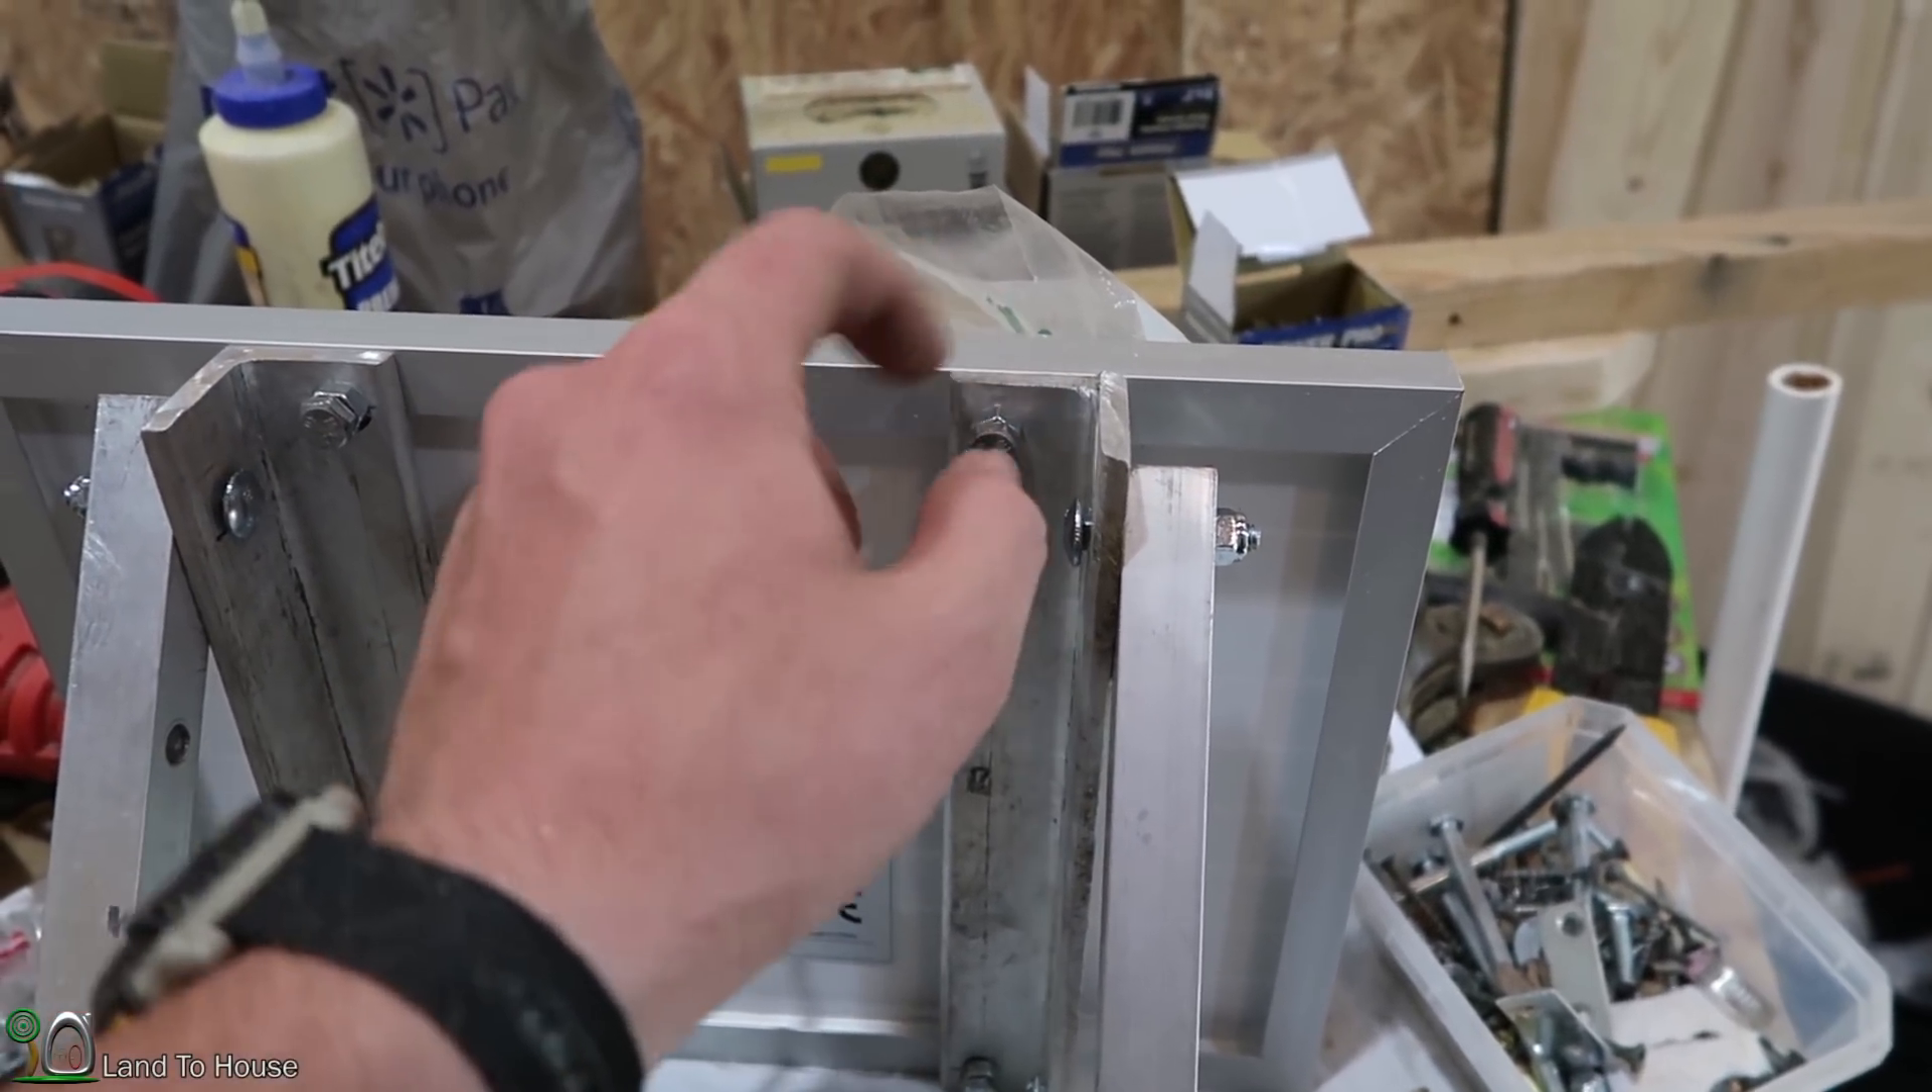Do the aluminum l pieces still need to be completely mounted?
No.